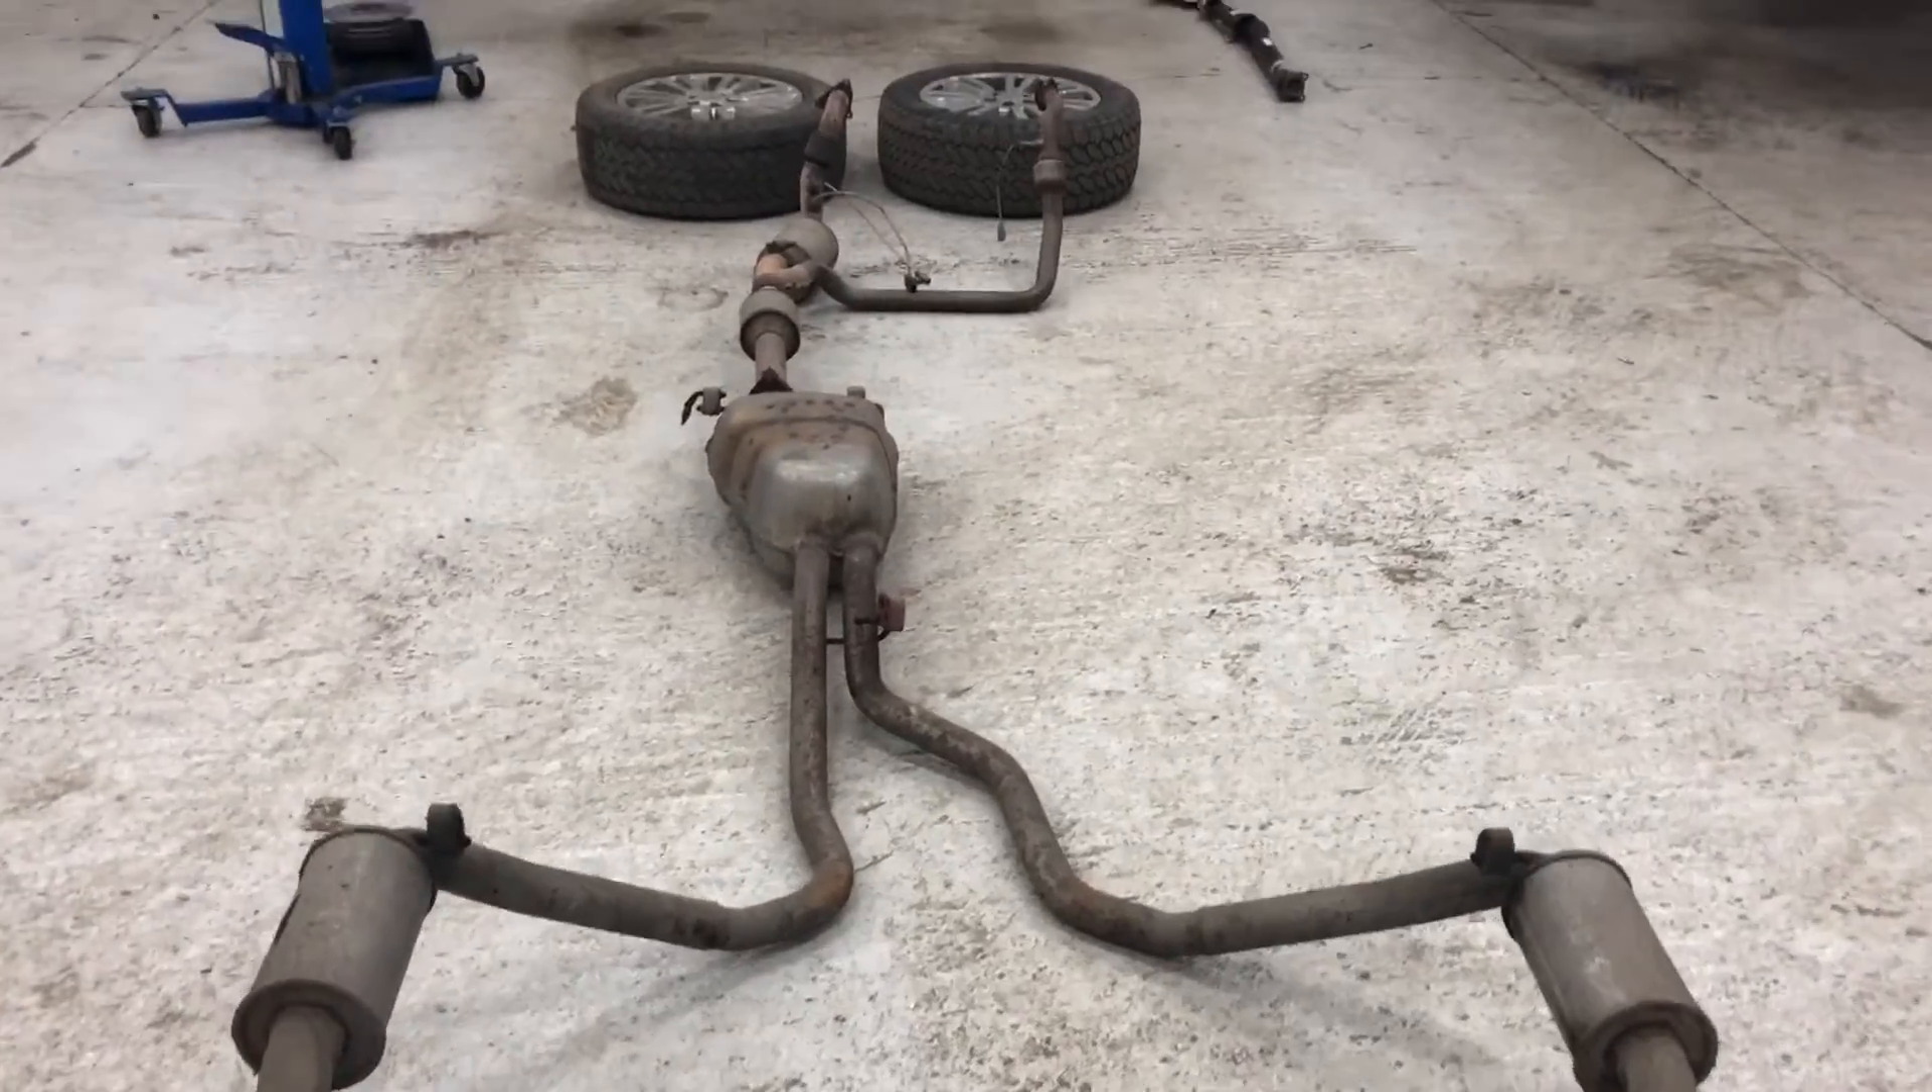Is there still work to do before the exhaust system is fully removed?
No.